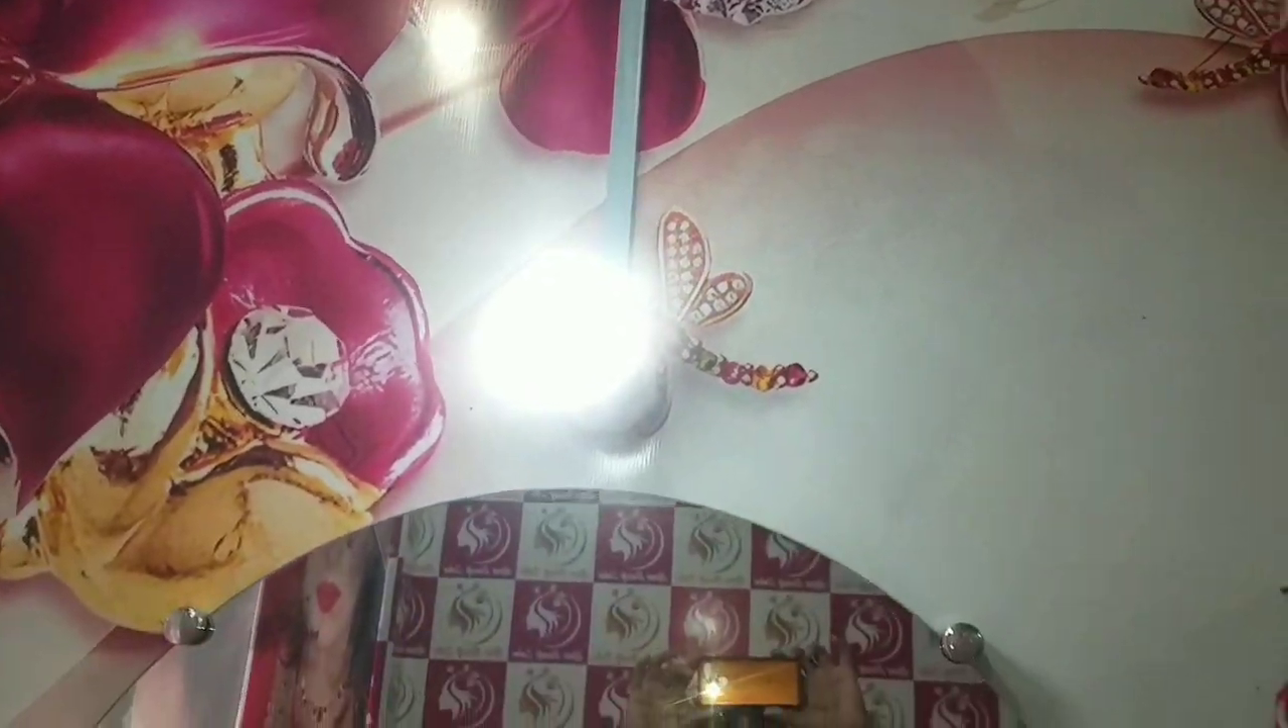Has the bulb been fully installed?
Yes.